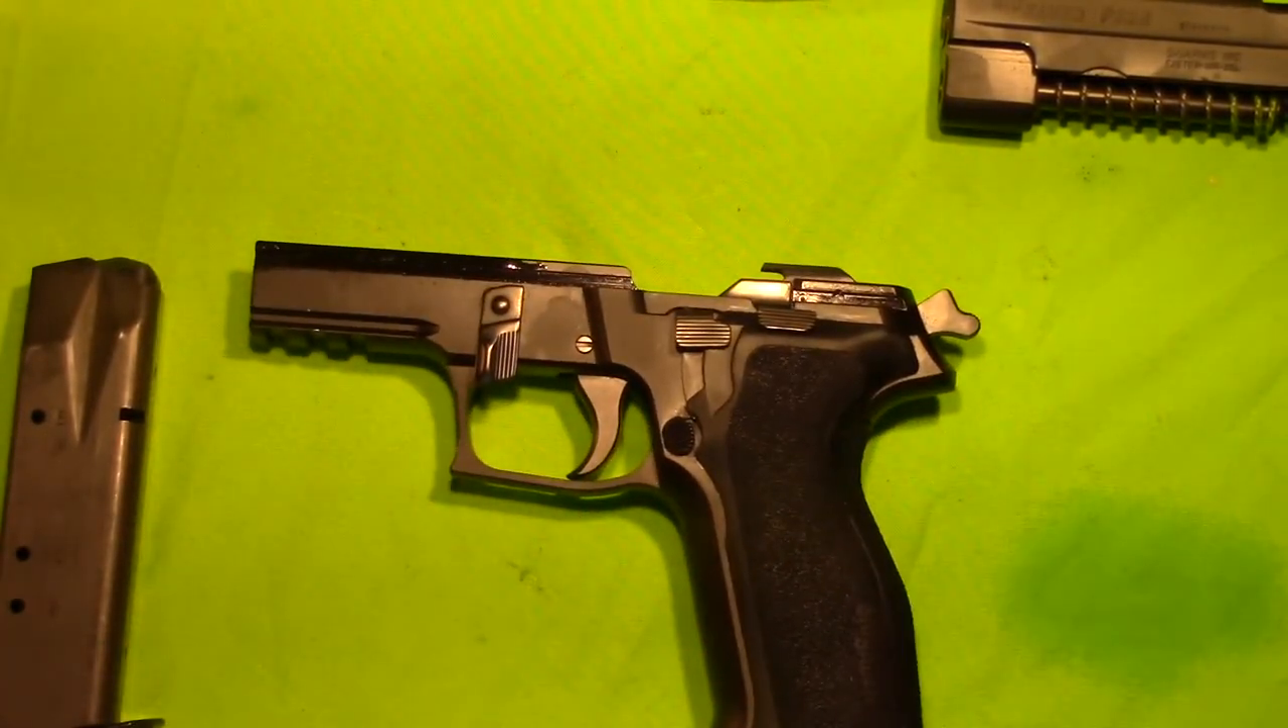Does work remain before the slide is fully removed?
No.